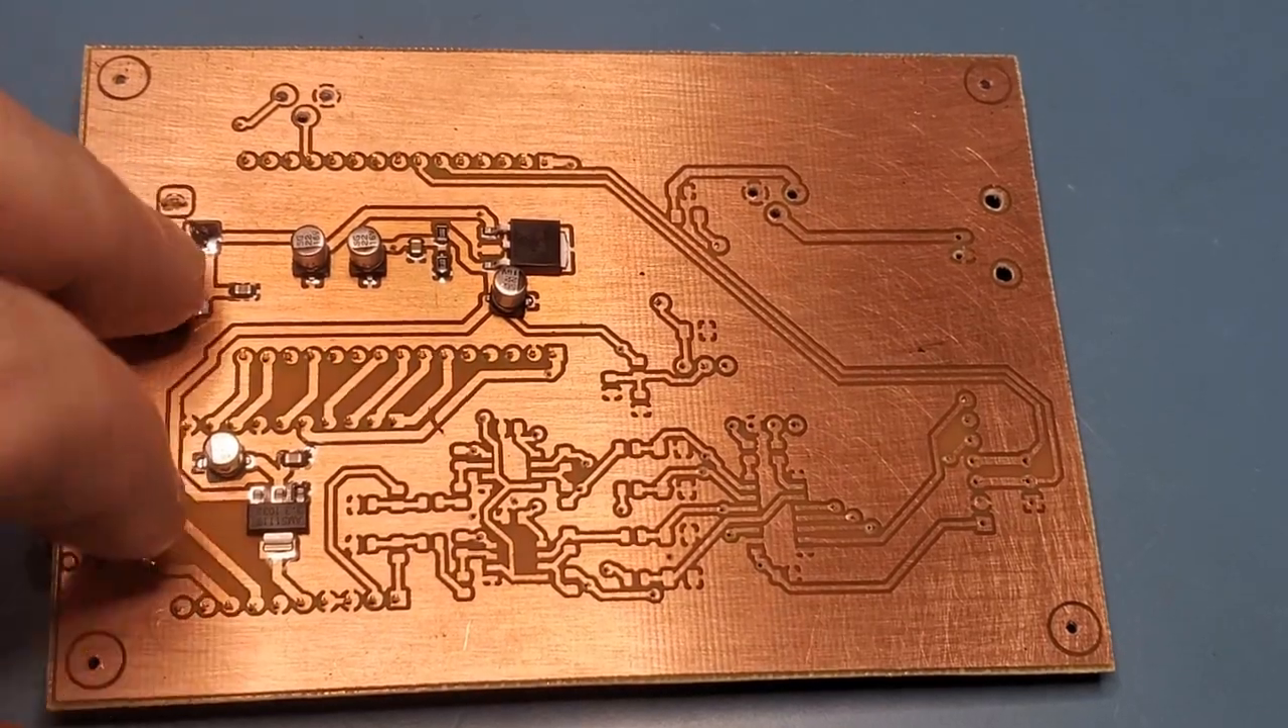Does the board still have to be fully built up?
Yes.